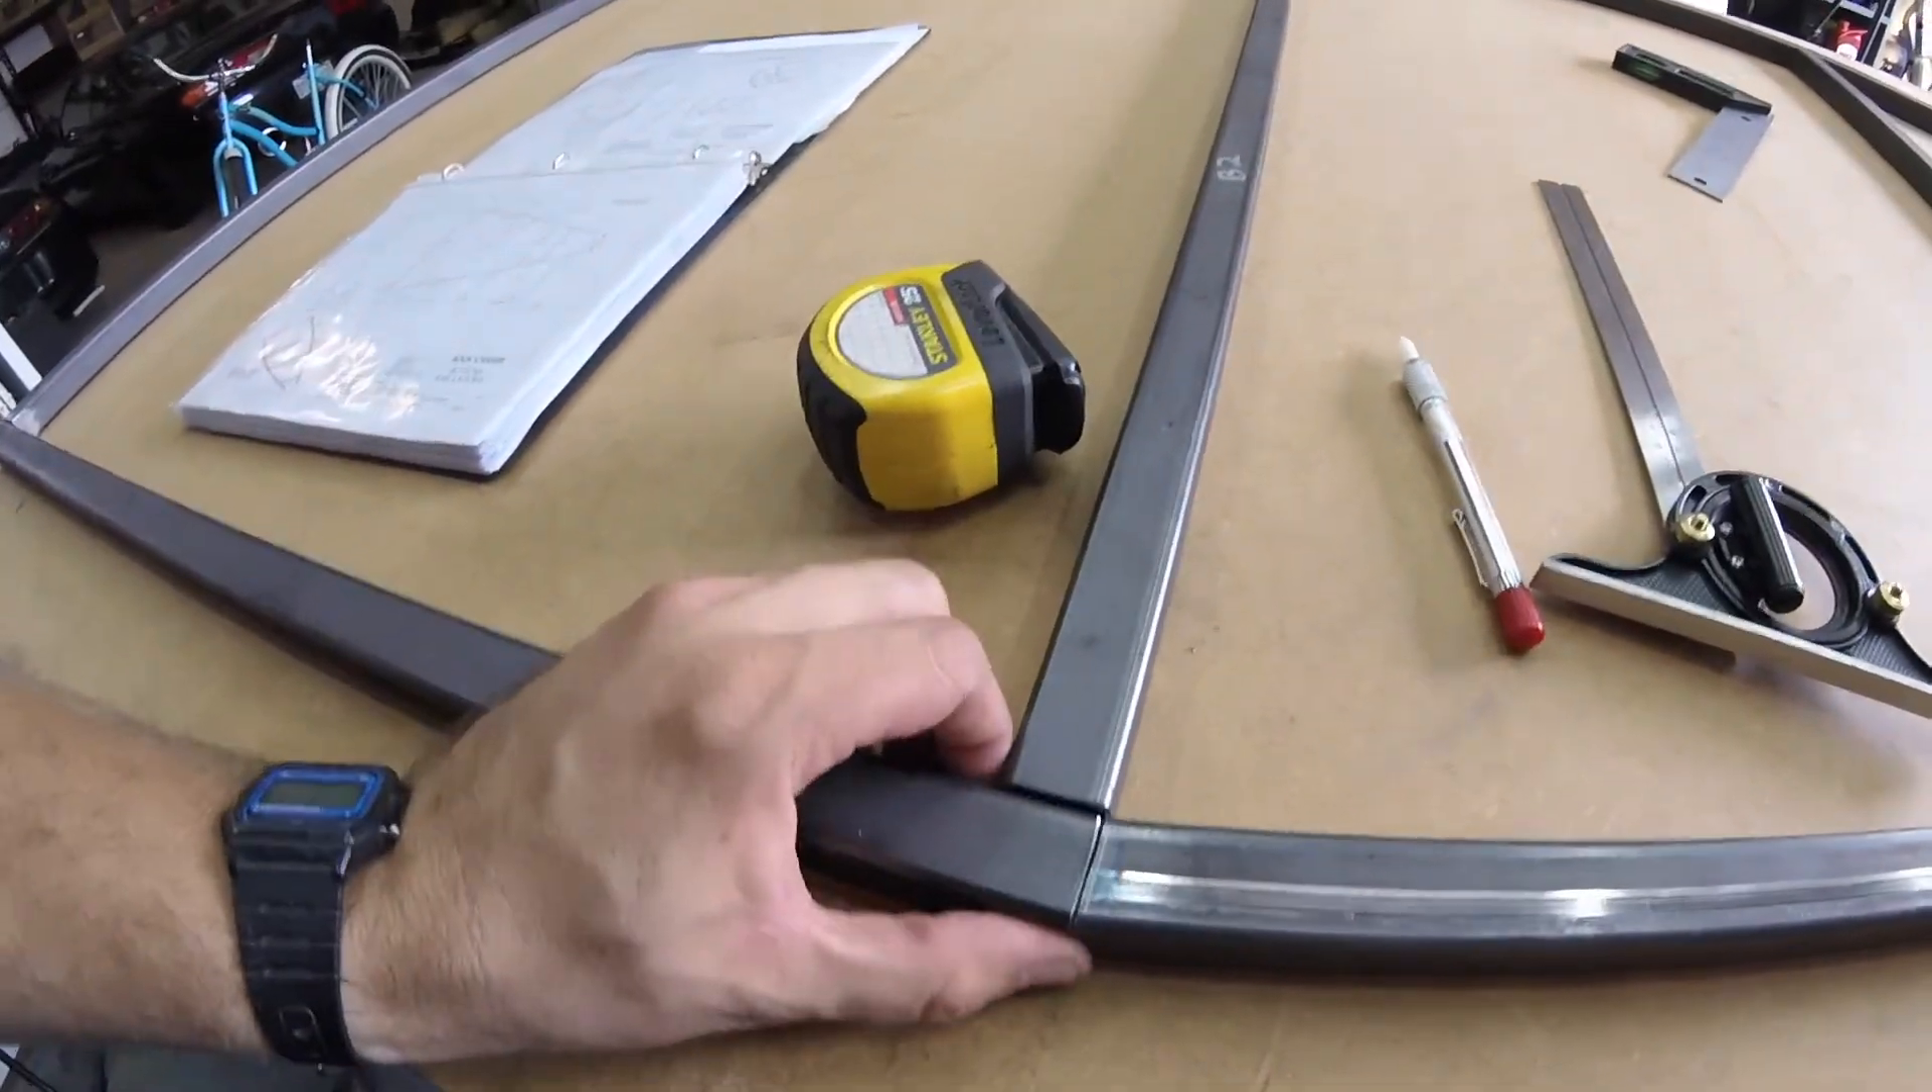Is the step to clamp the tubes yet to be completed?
Yes.